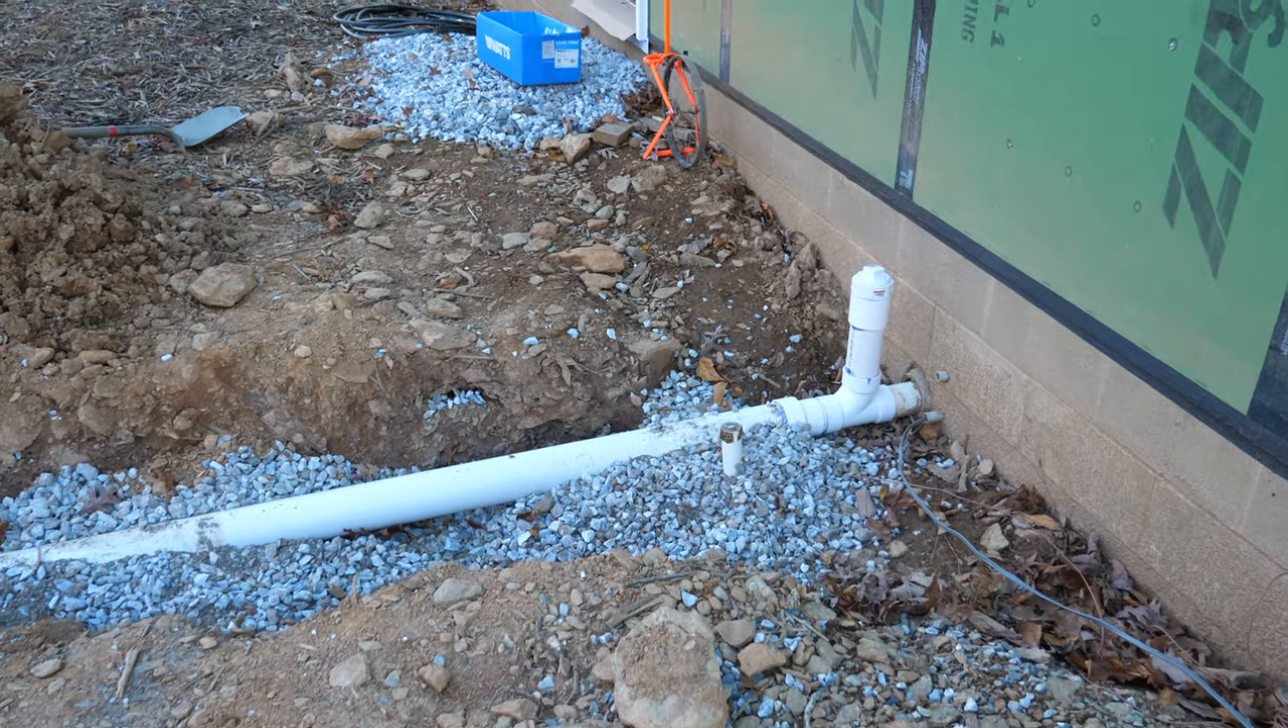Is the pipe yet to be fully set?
No.